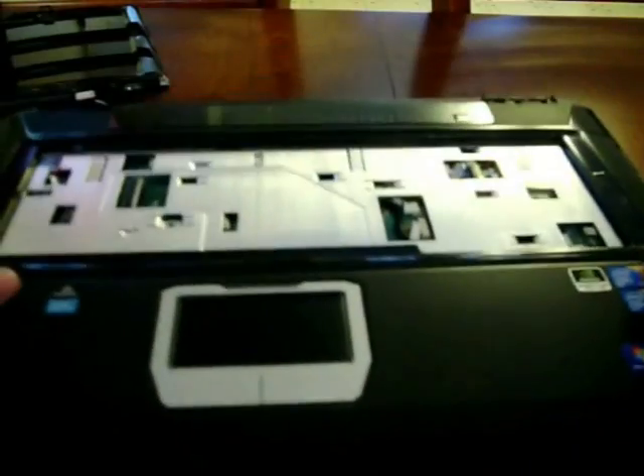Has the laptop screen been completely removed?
Yes.